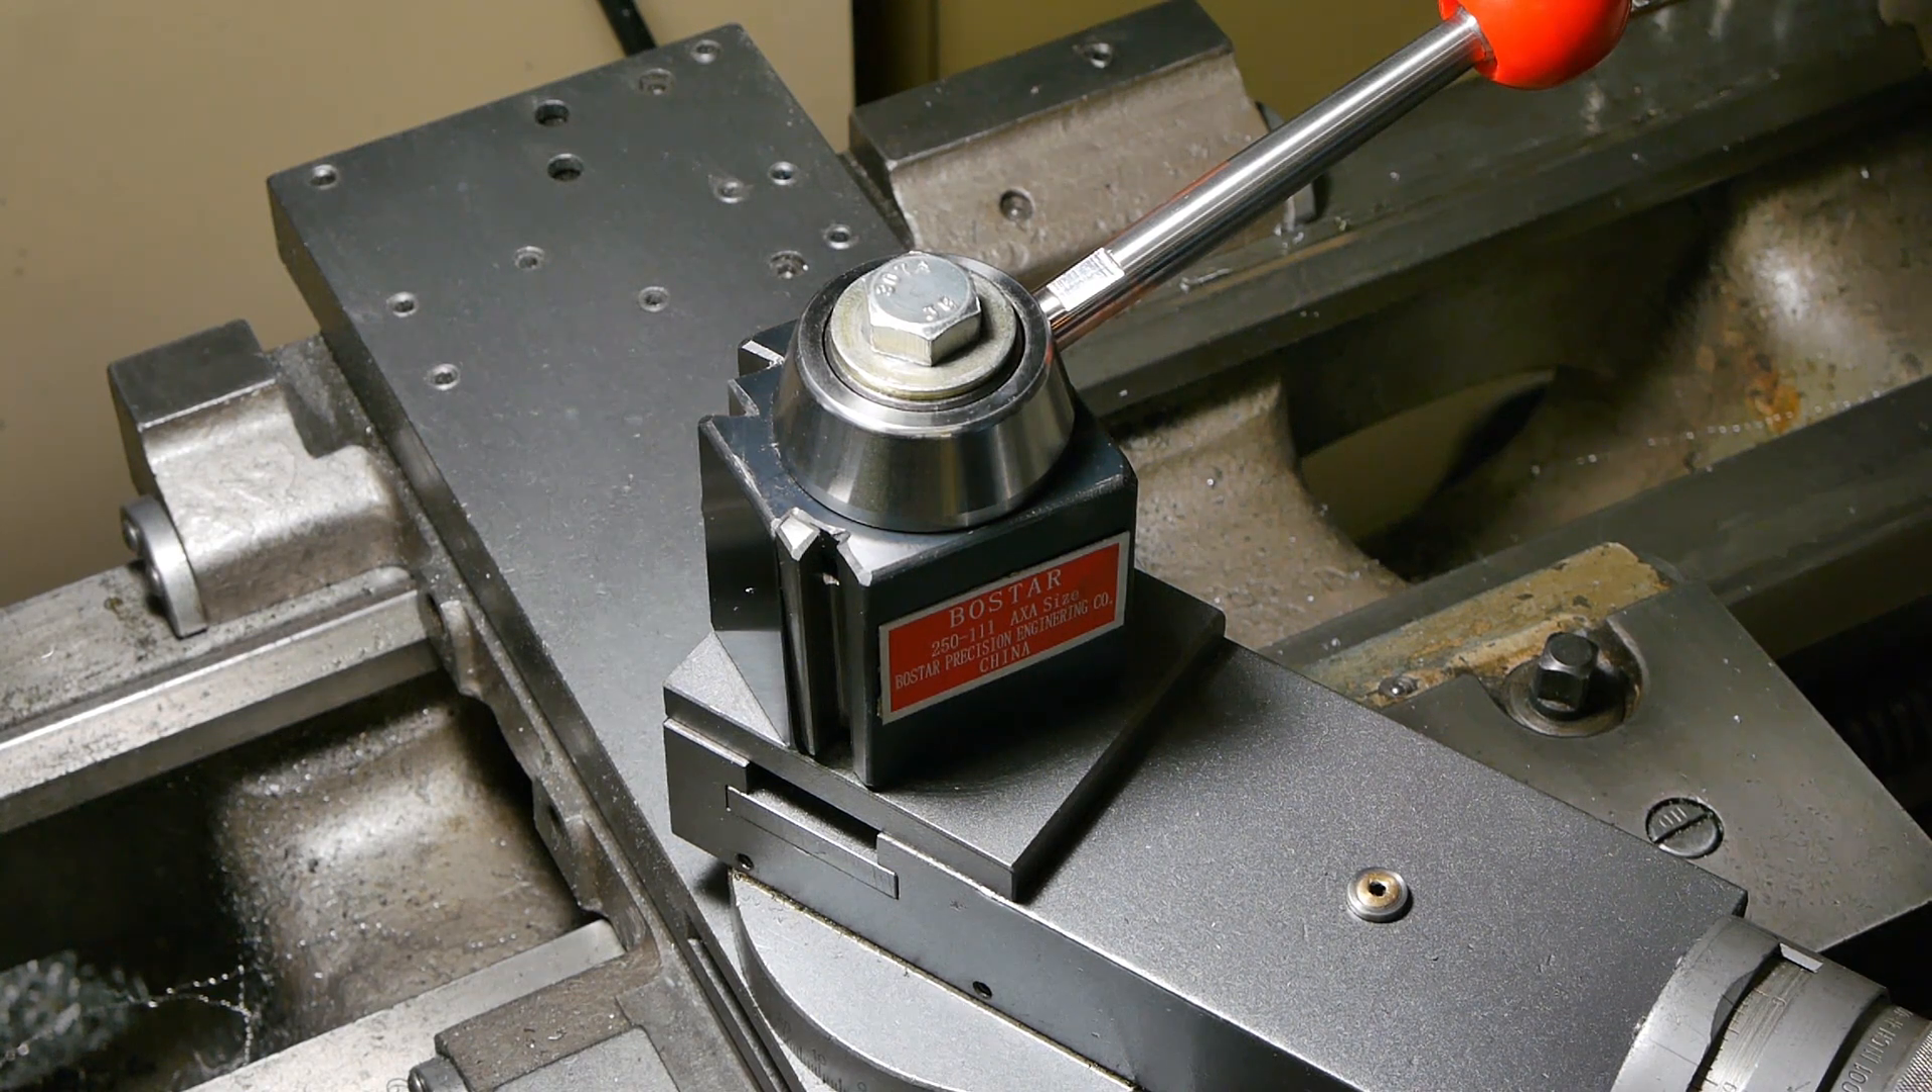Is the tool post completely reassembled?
Yes.